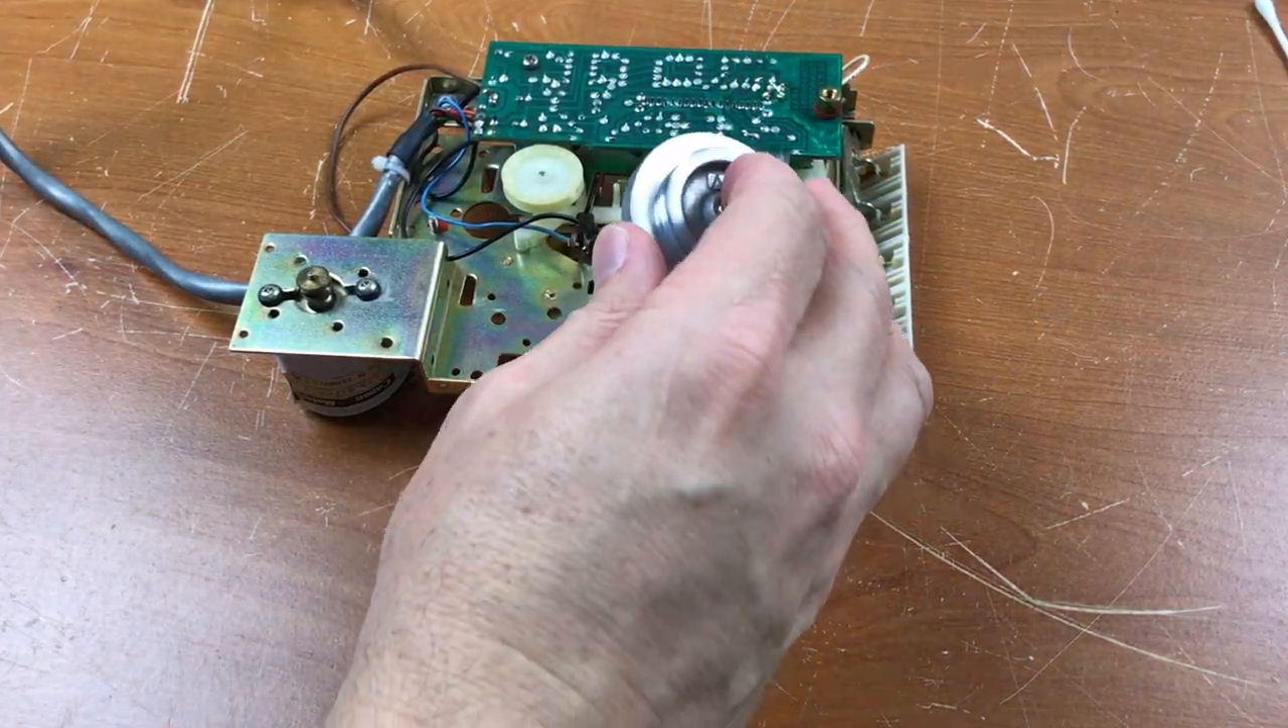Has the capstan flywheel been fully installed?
No.